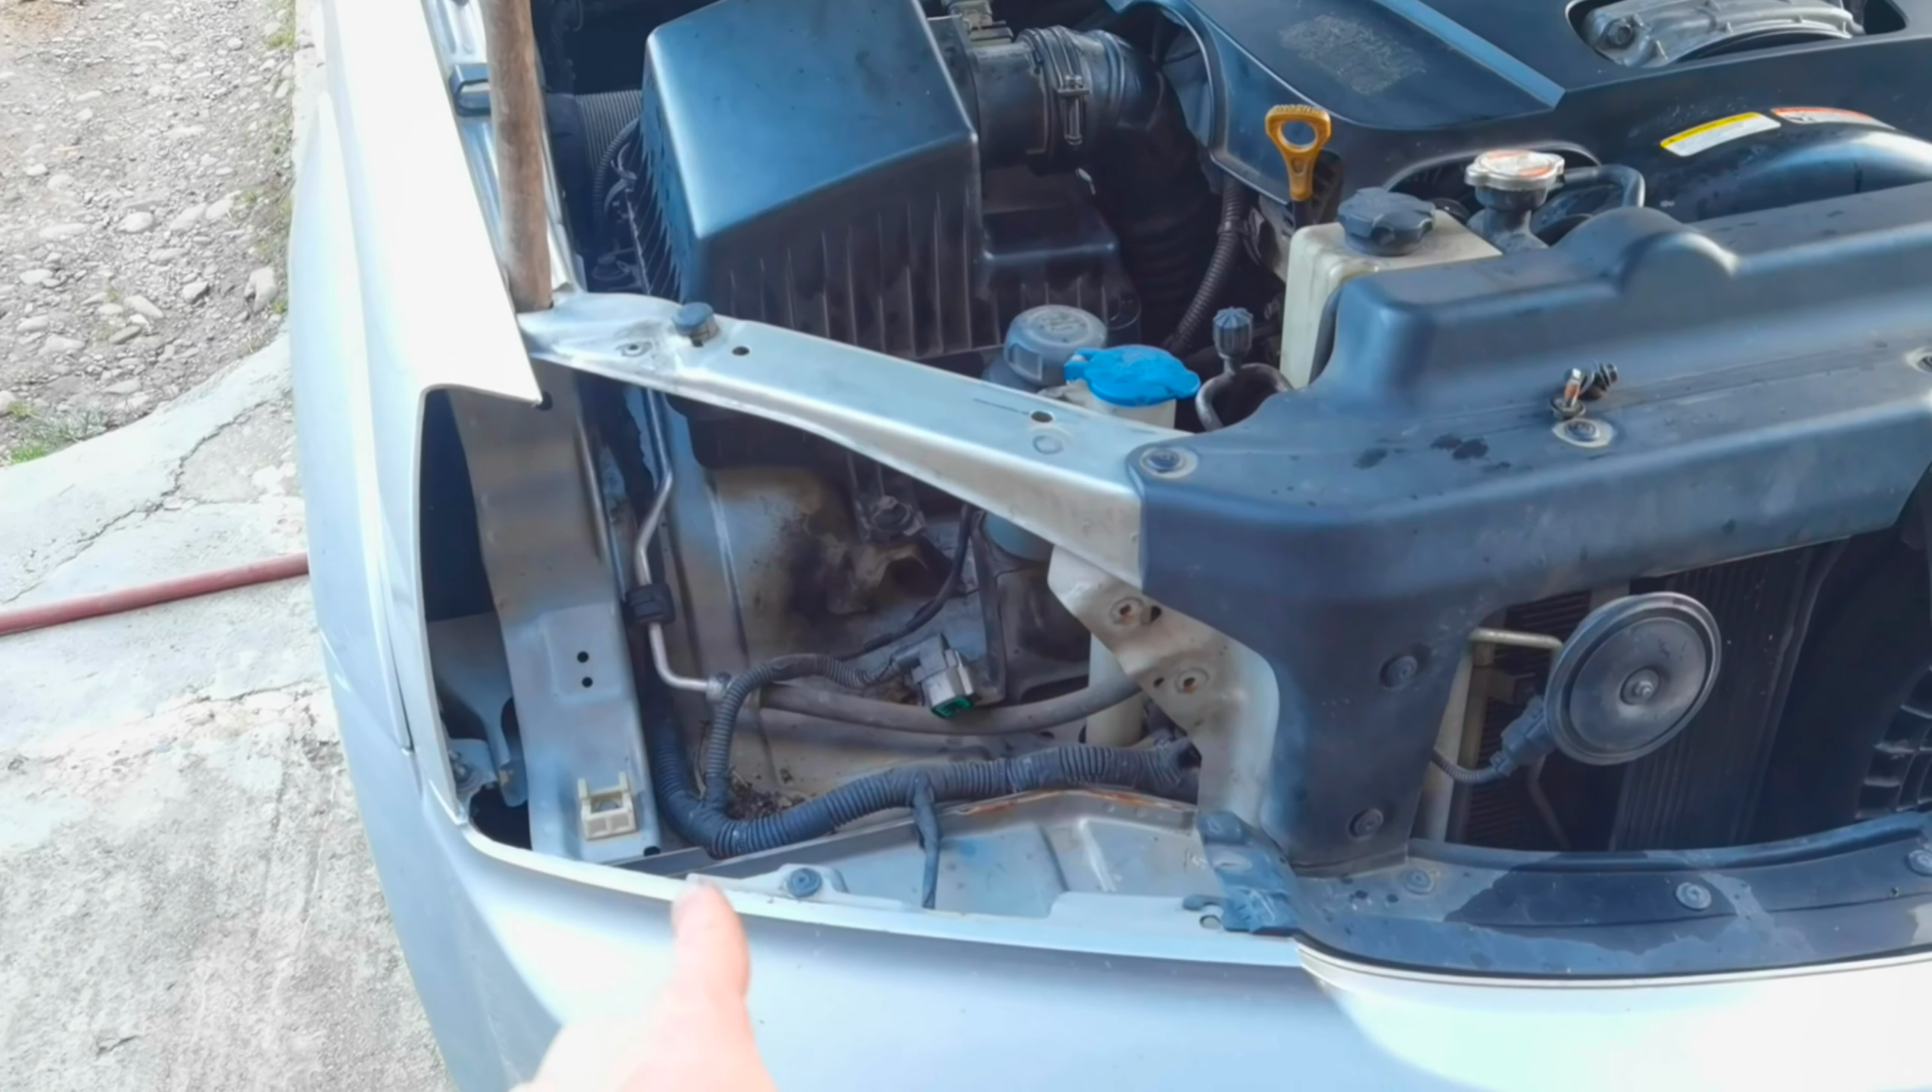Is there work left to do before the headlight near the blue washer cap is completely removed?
No.